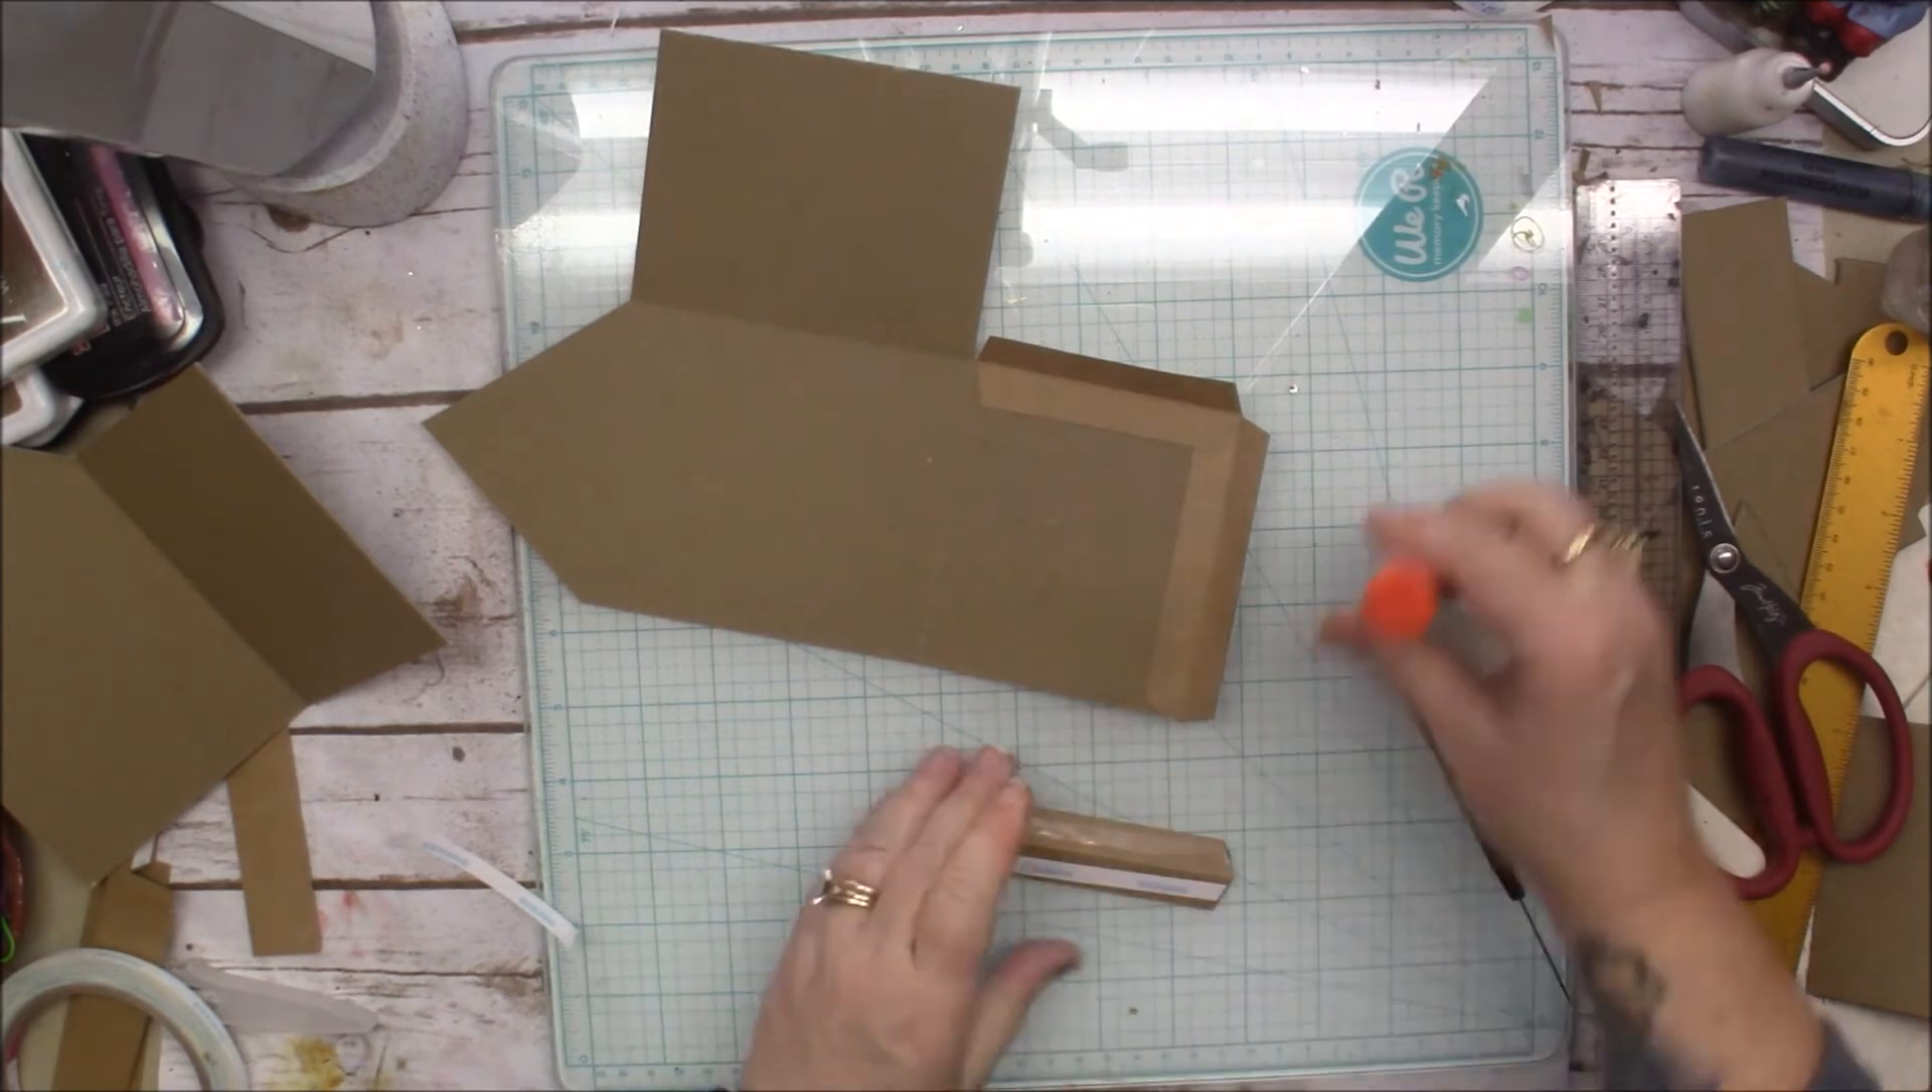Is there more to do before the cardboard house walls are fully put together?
Yes.